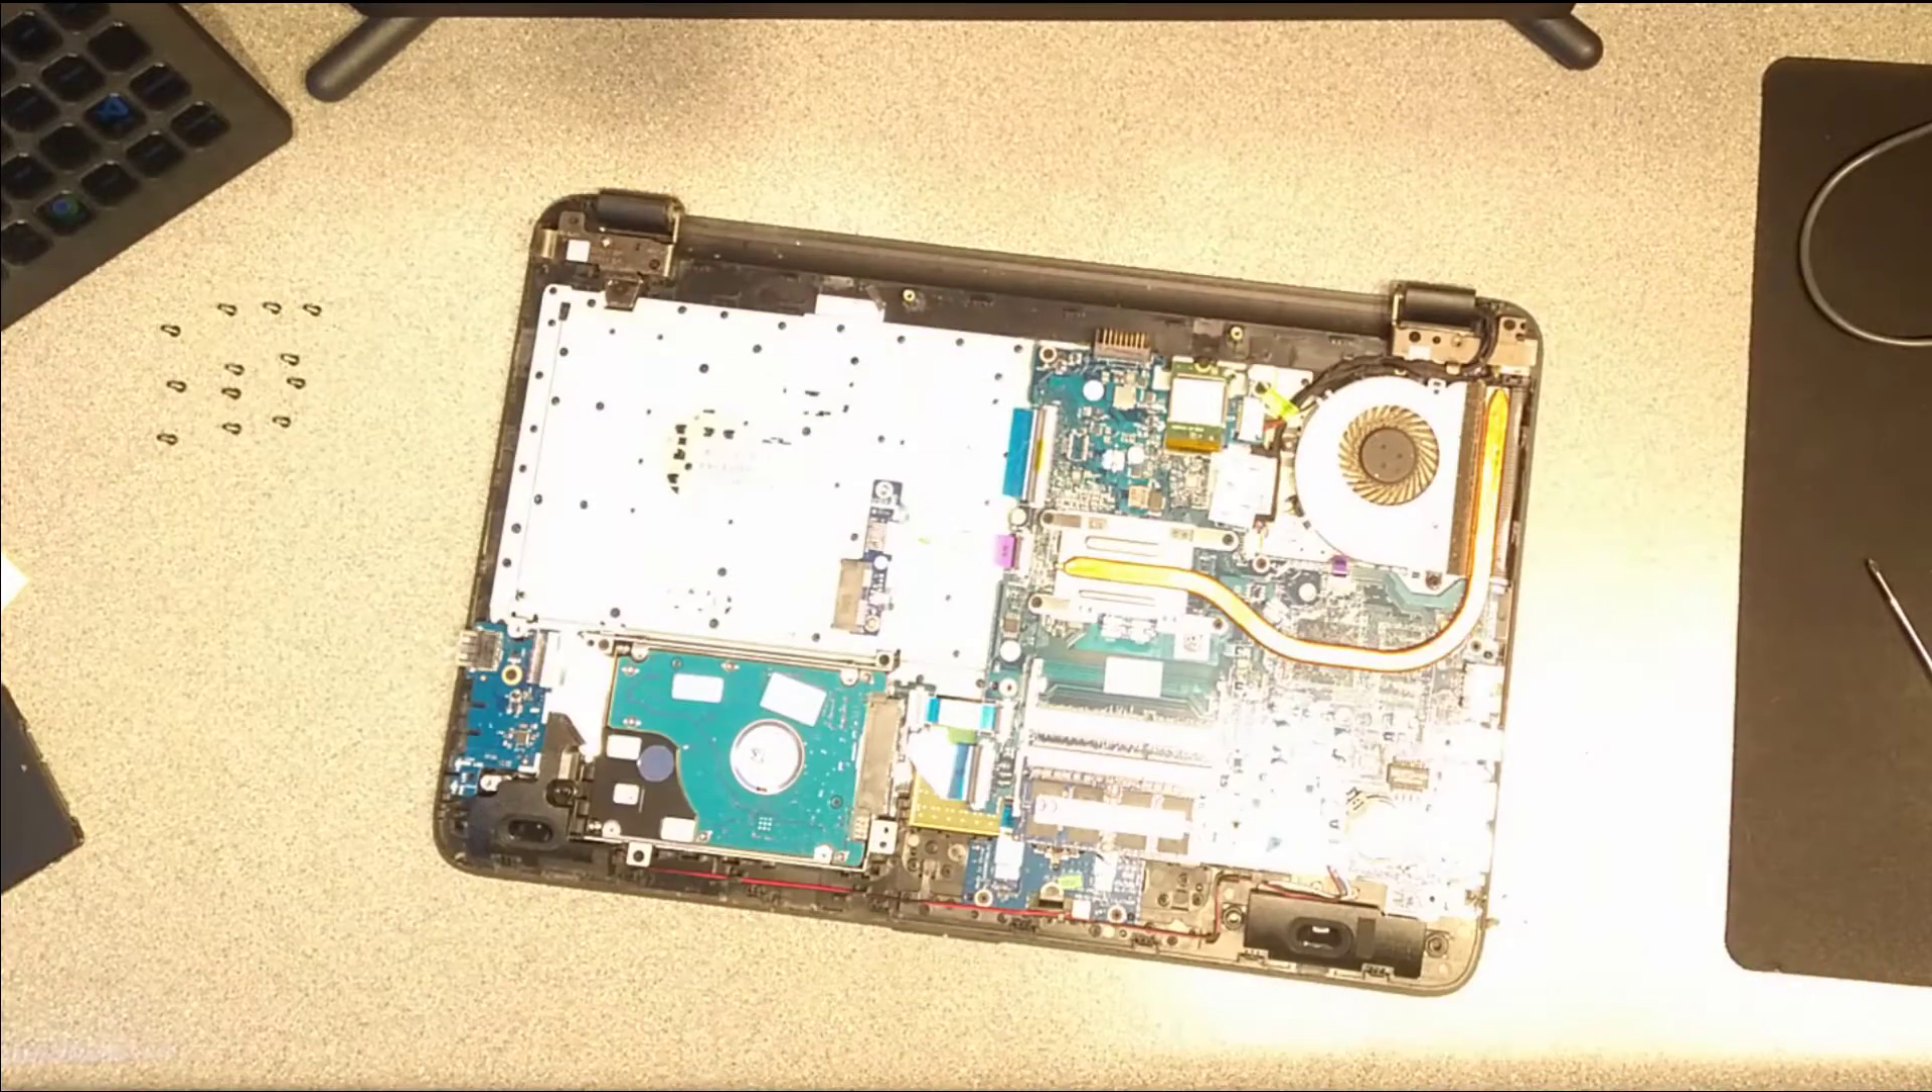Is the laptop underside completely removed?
Yes.